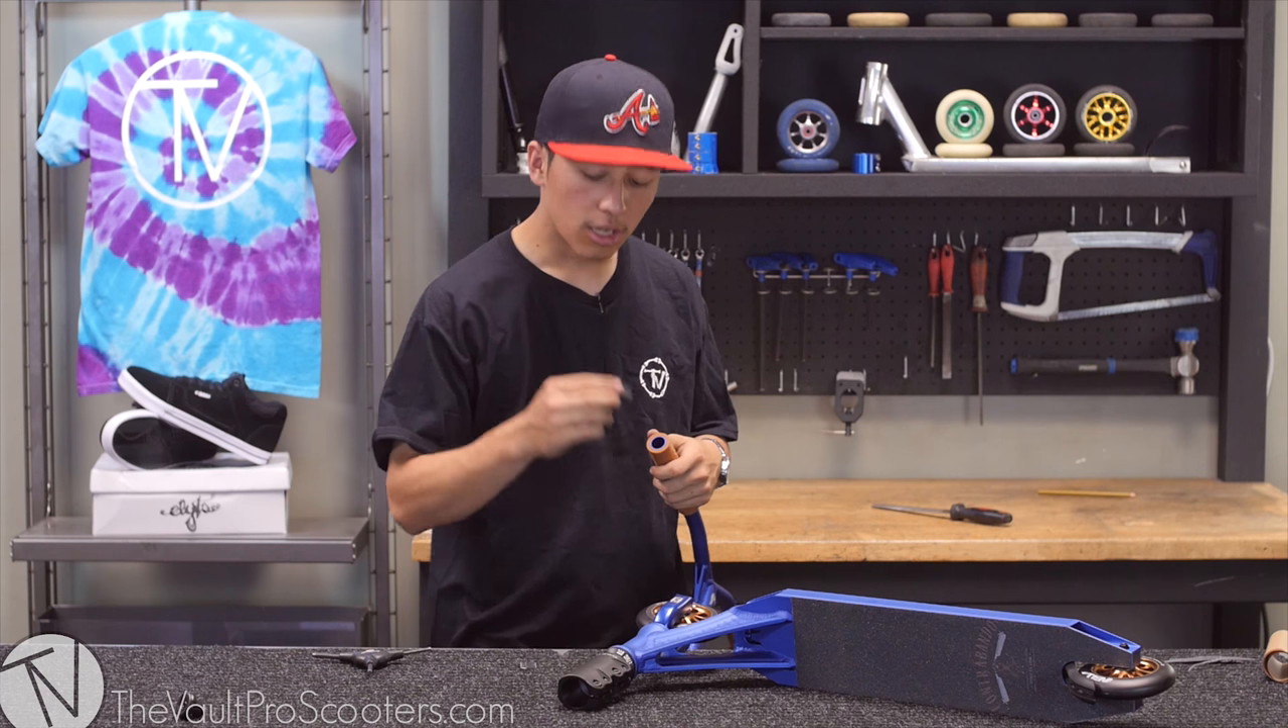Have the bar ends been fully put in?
No.